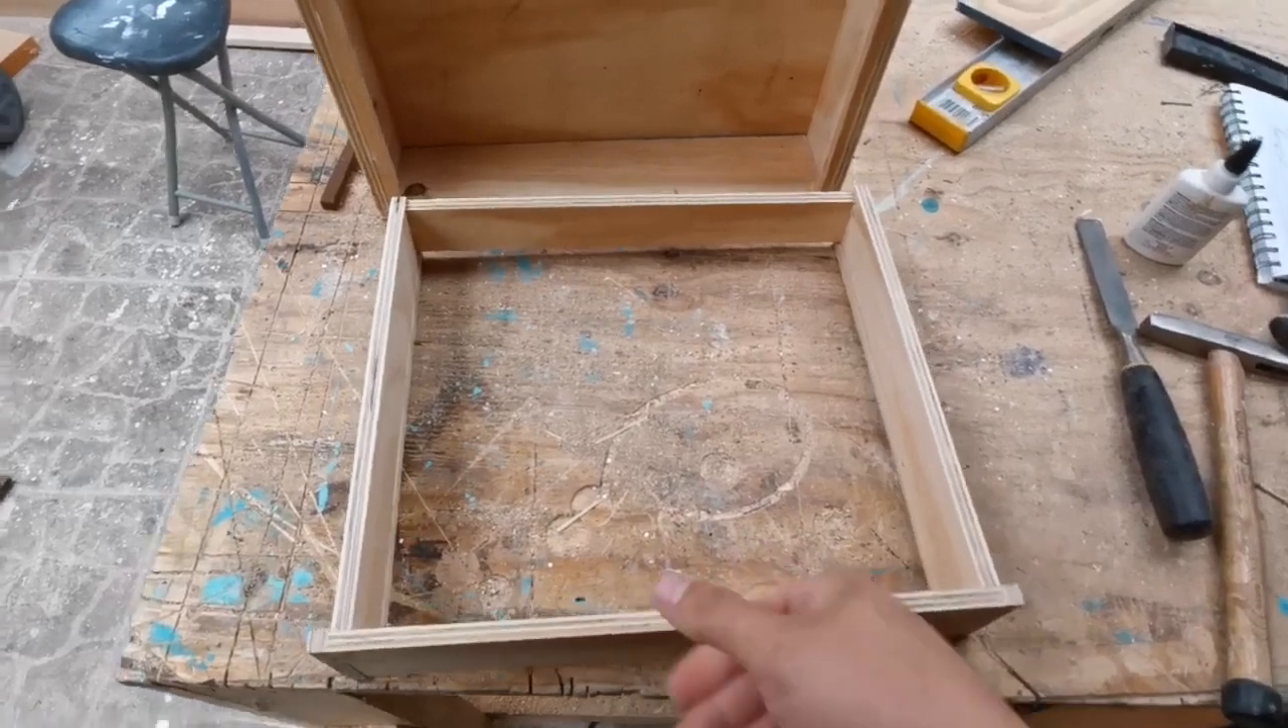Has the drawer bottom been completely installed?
No.